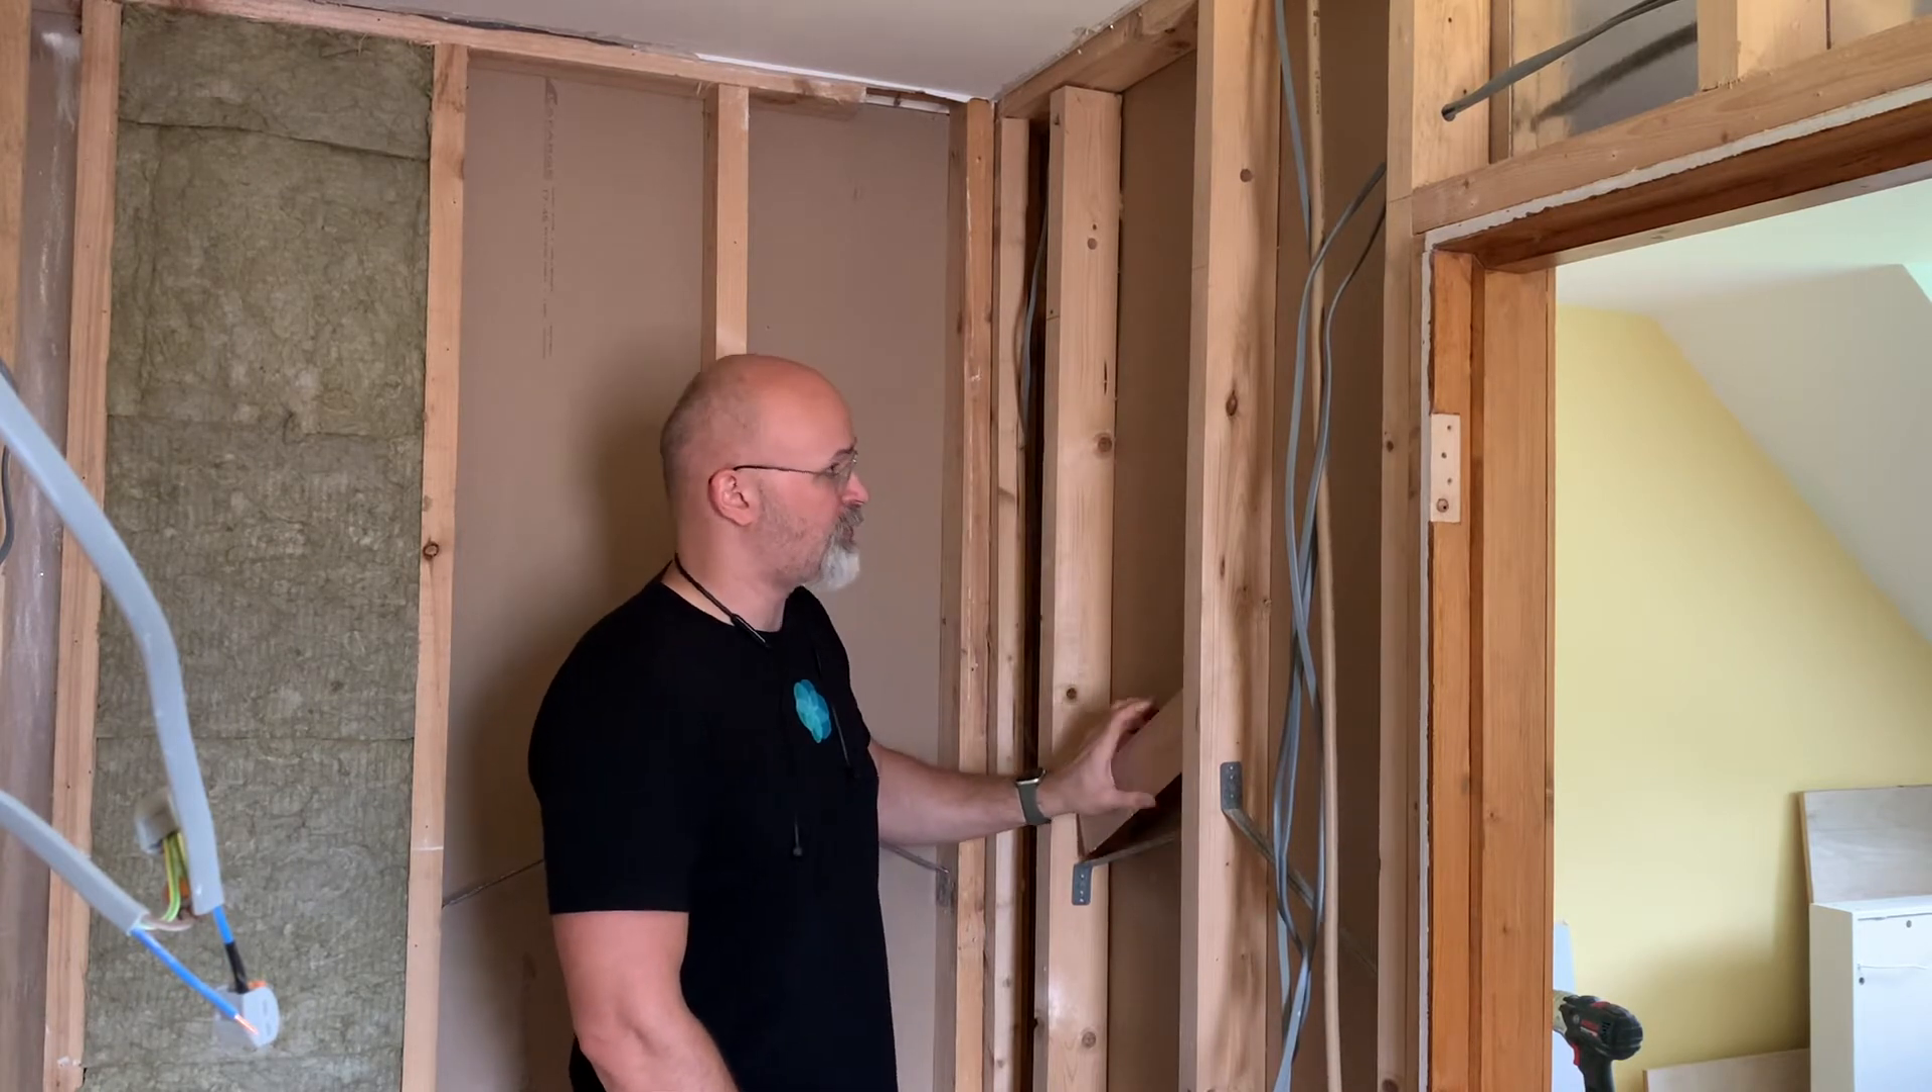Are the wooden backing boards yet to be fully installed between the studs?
Yes.